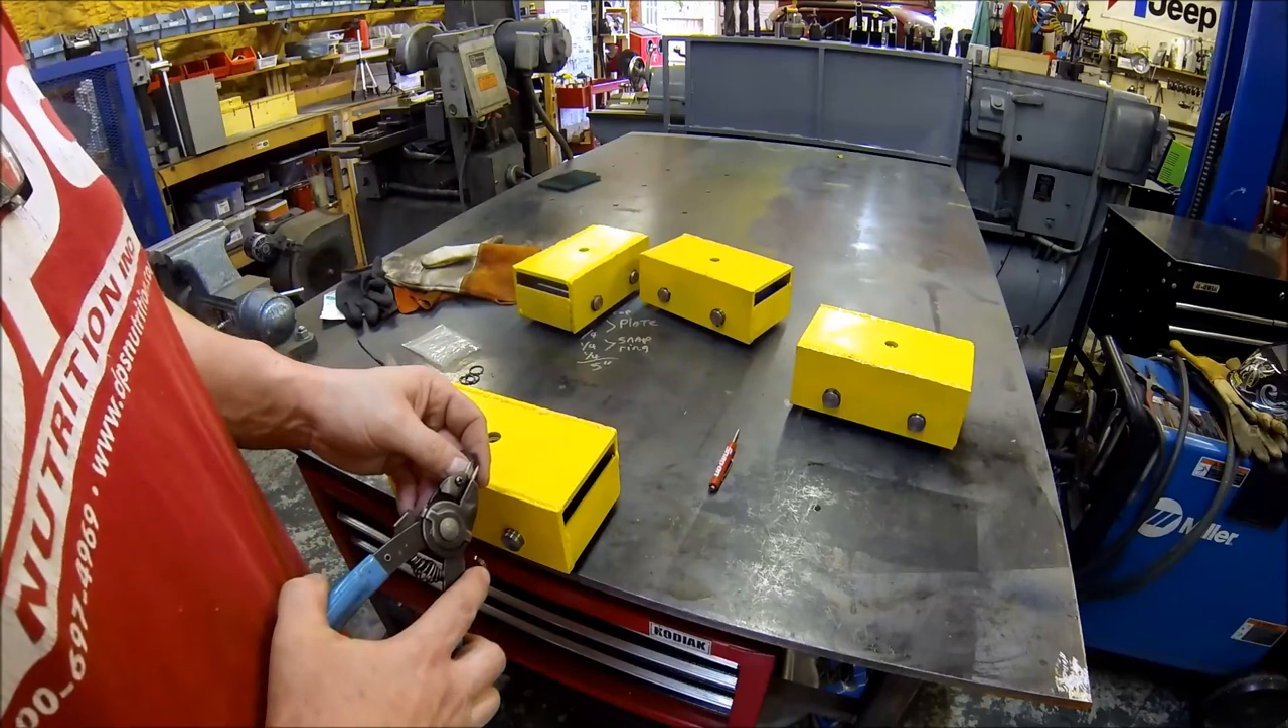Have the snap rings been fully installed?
No.